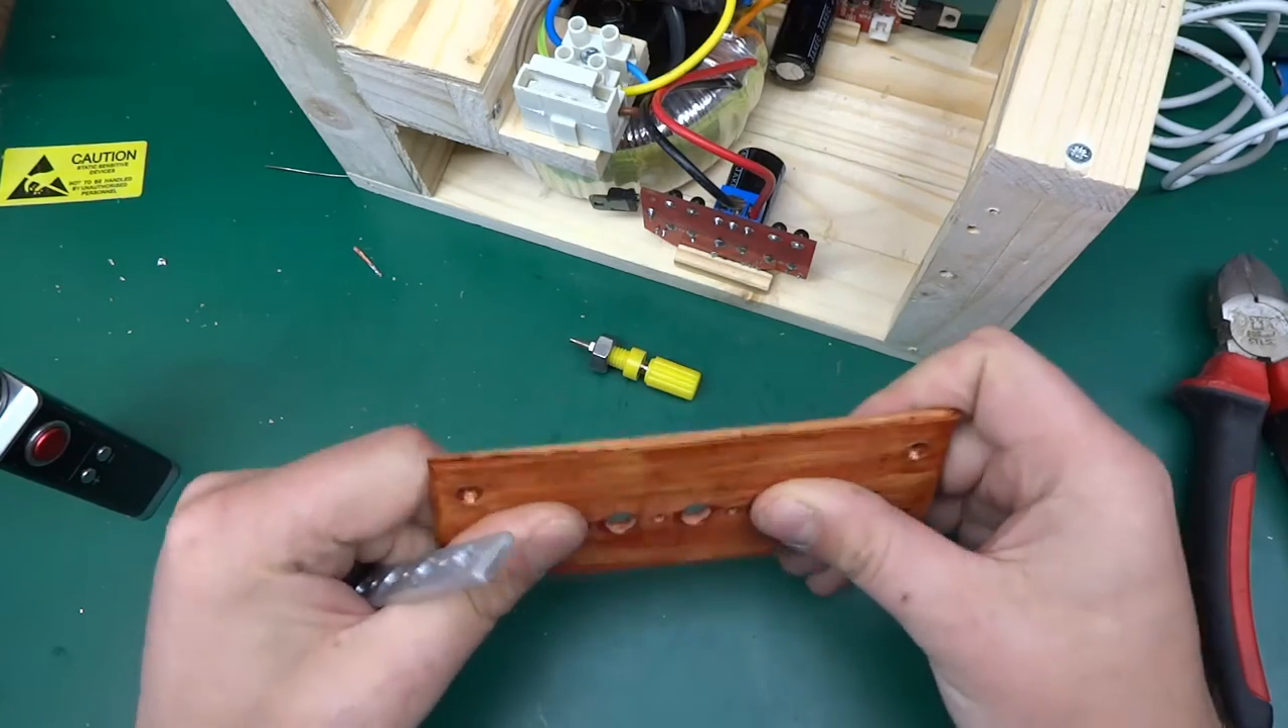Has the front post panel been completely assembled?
No.